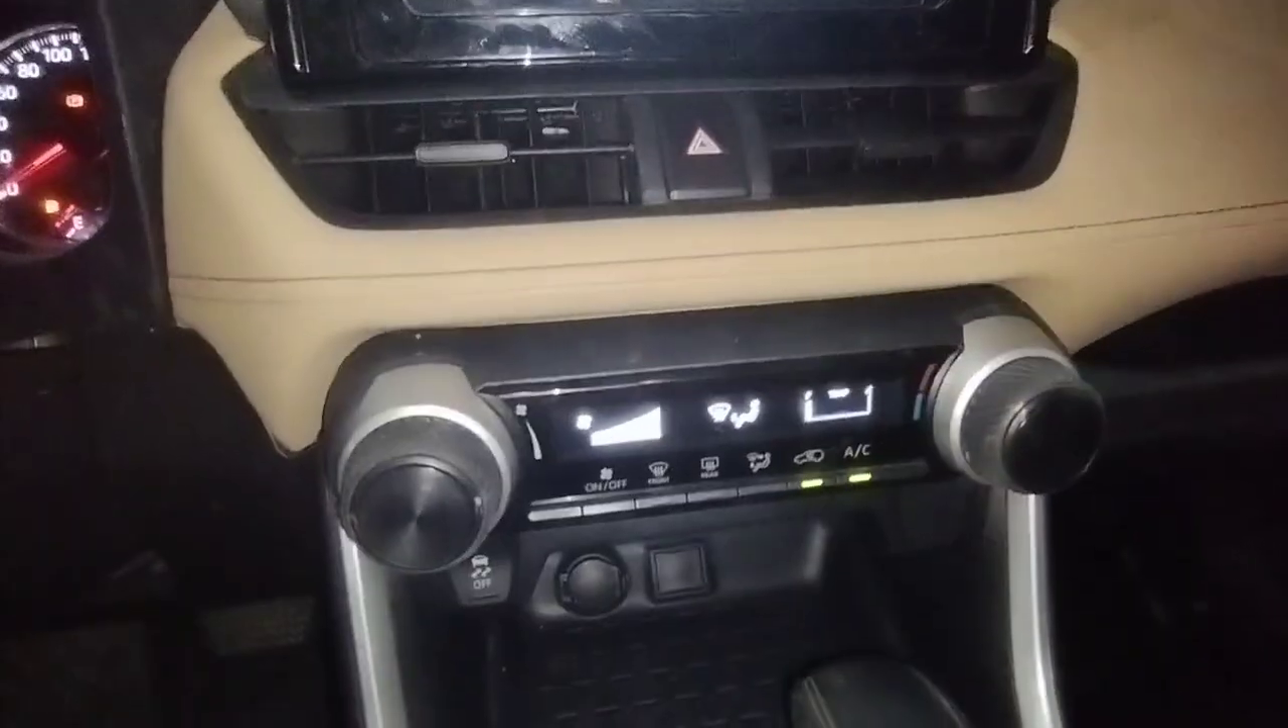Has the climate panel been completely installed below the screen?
Yes.